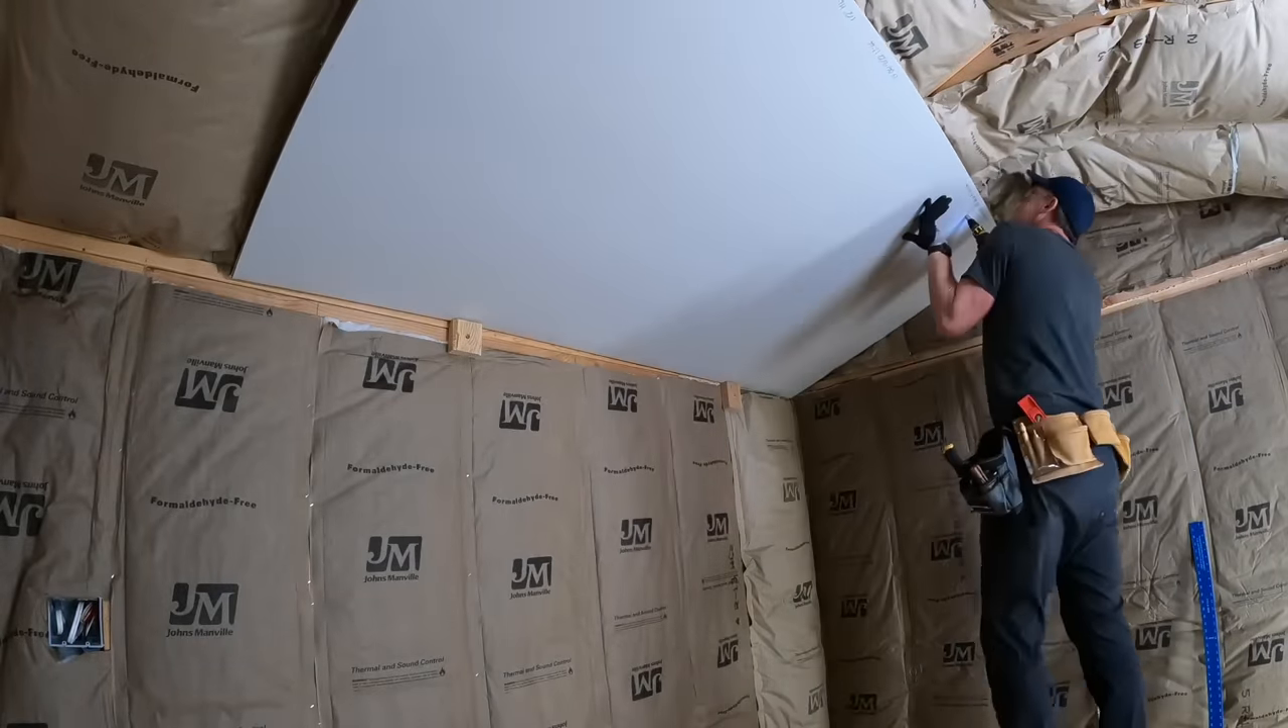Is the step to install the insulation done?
Yes.